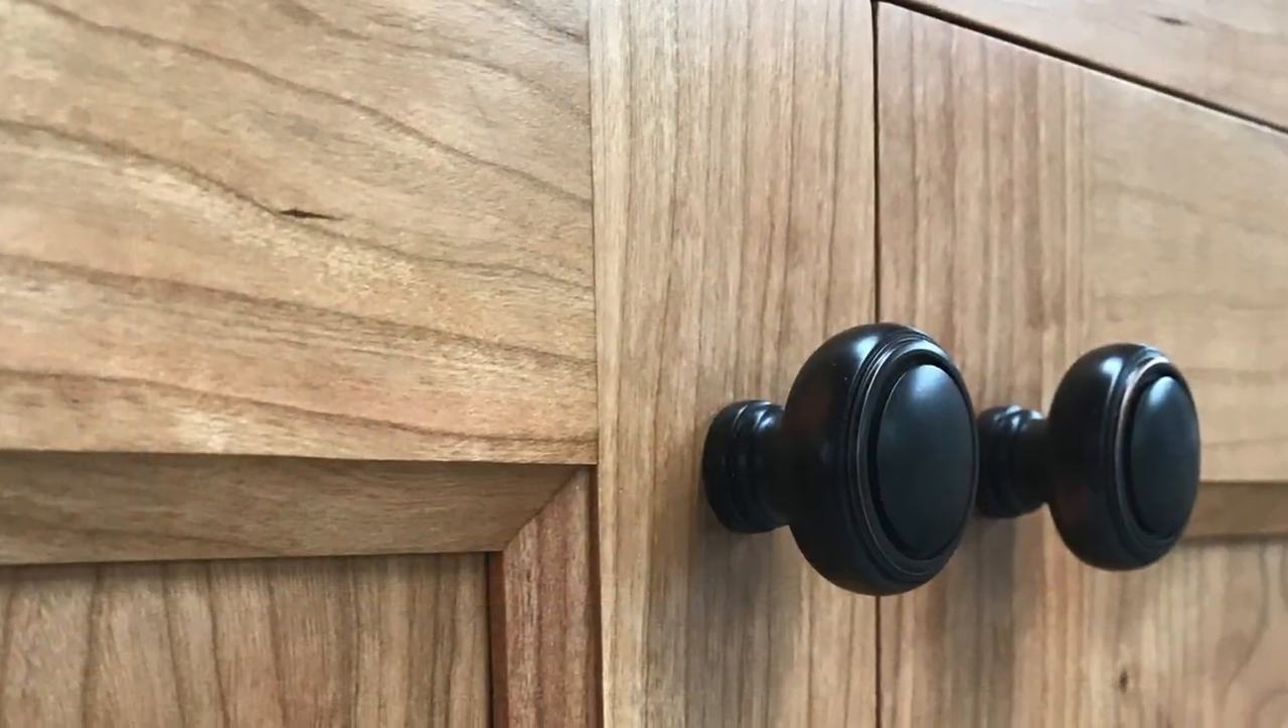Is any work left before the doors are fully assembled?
No.